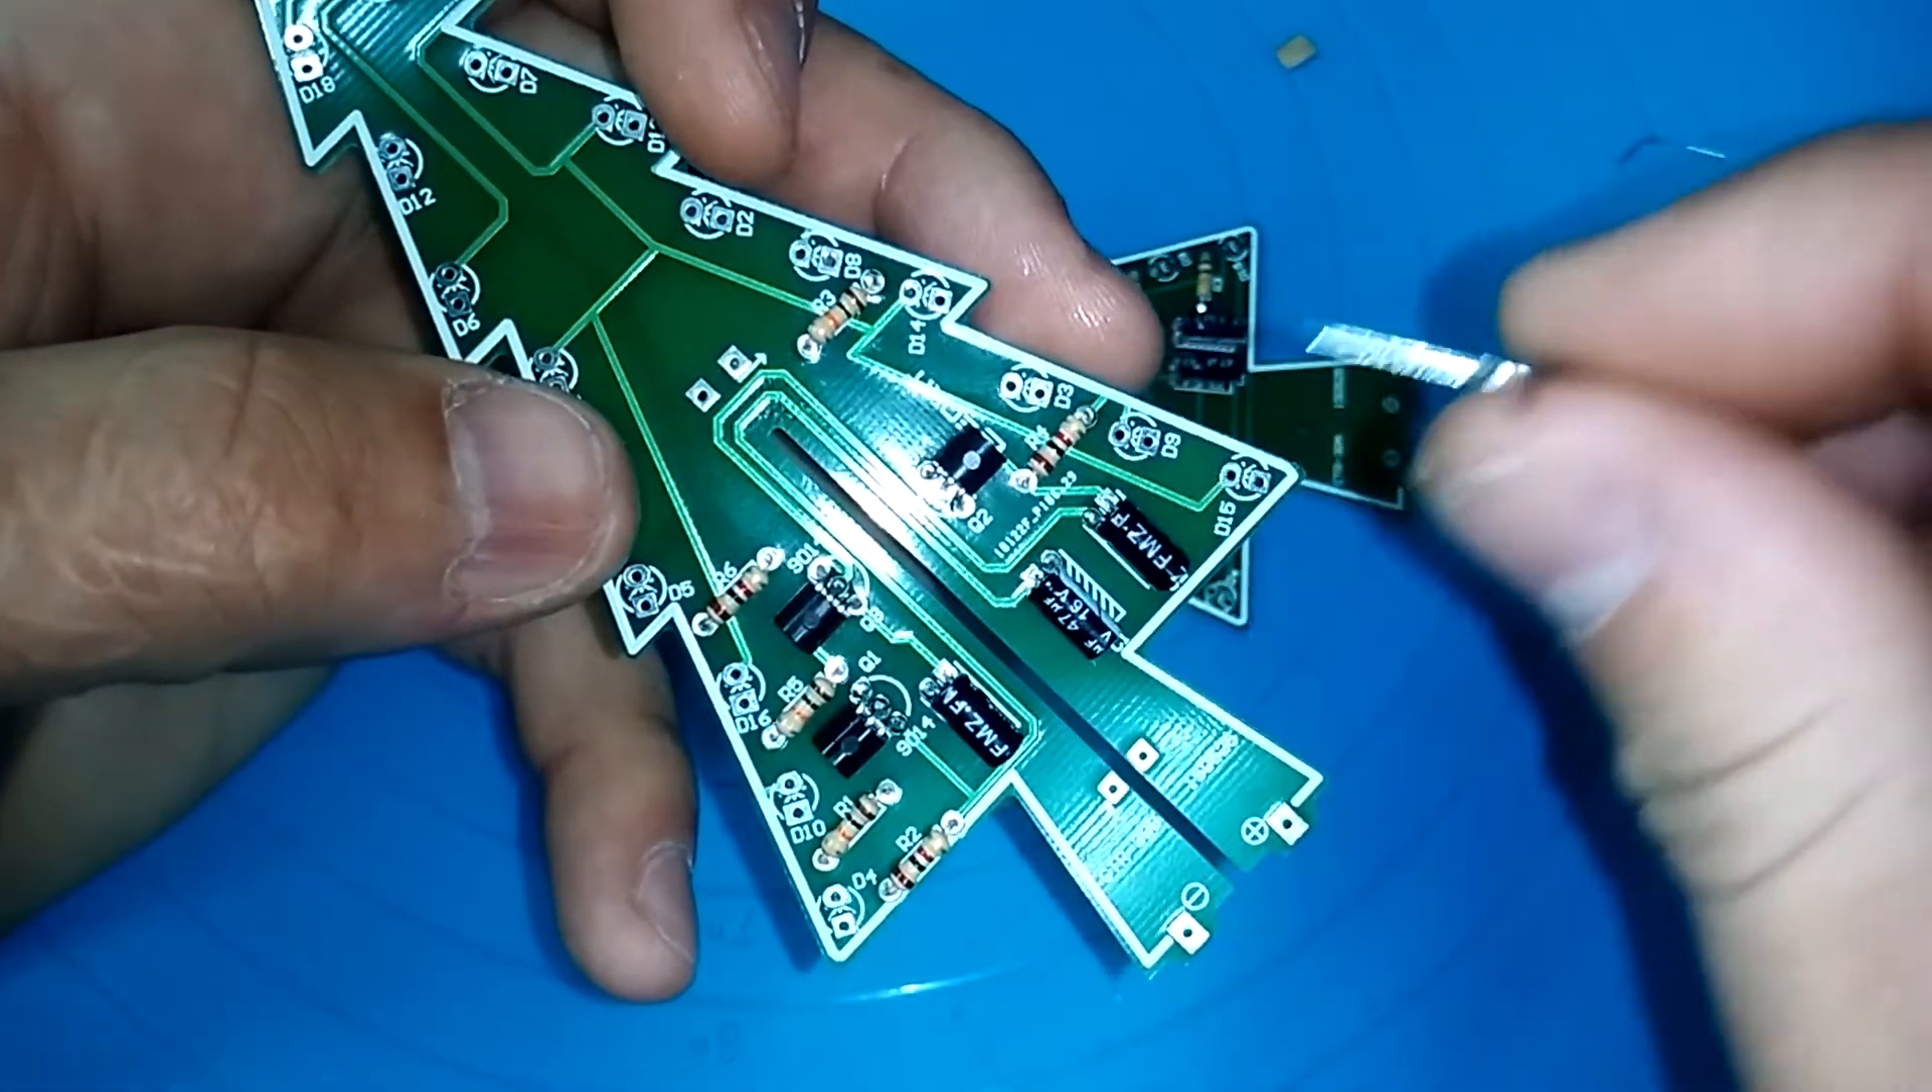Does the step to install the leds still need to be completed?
Yes.